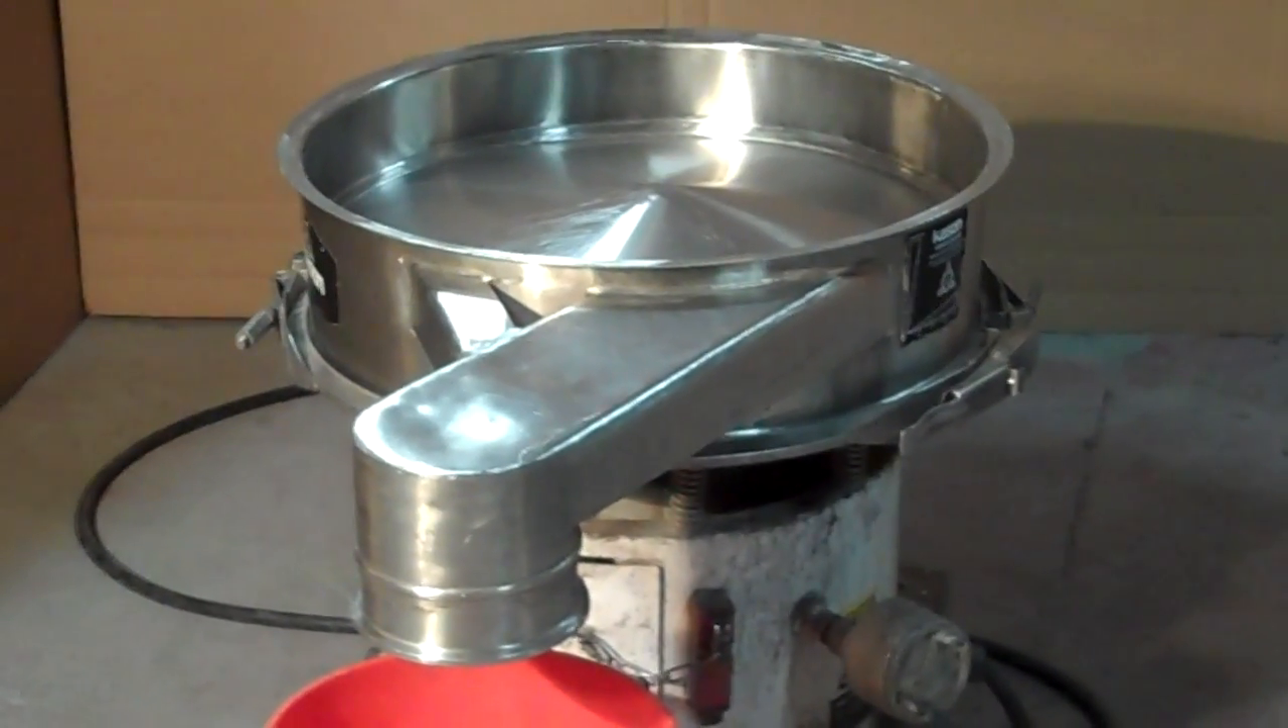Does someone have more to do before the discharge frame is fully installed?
No.